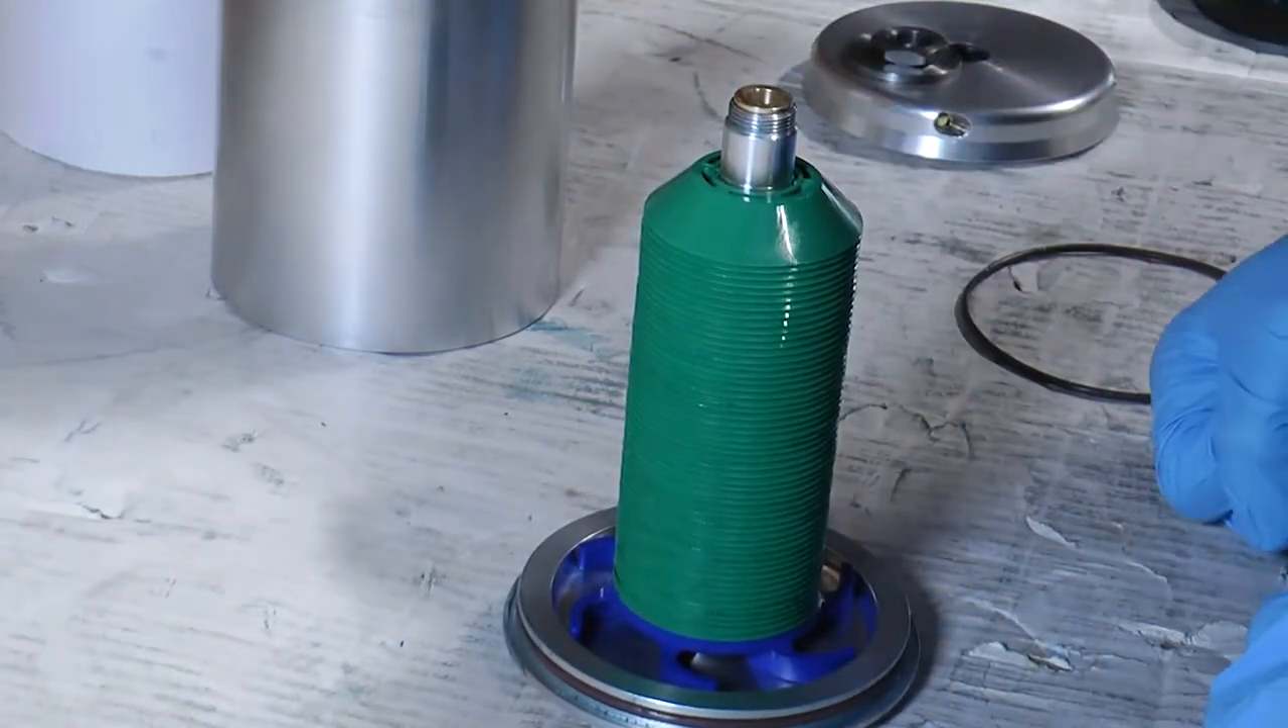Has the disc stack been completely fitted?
Yes.